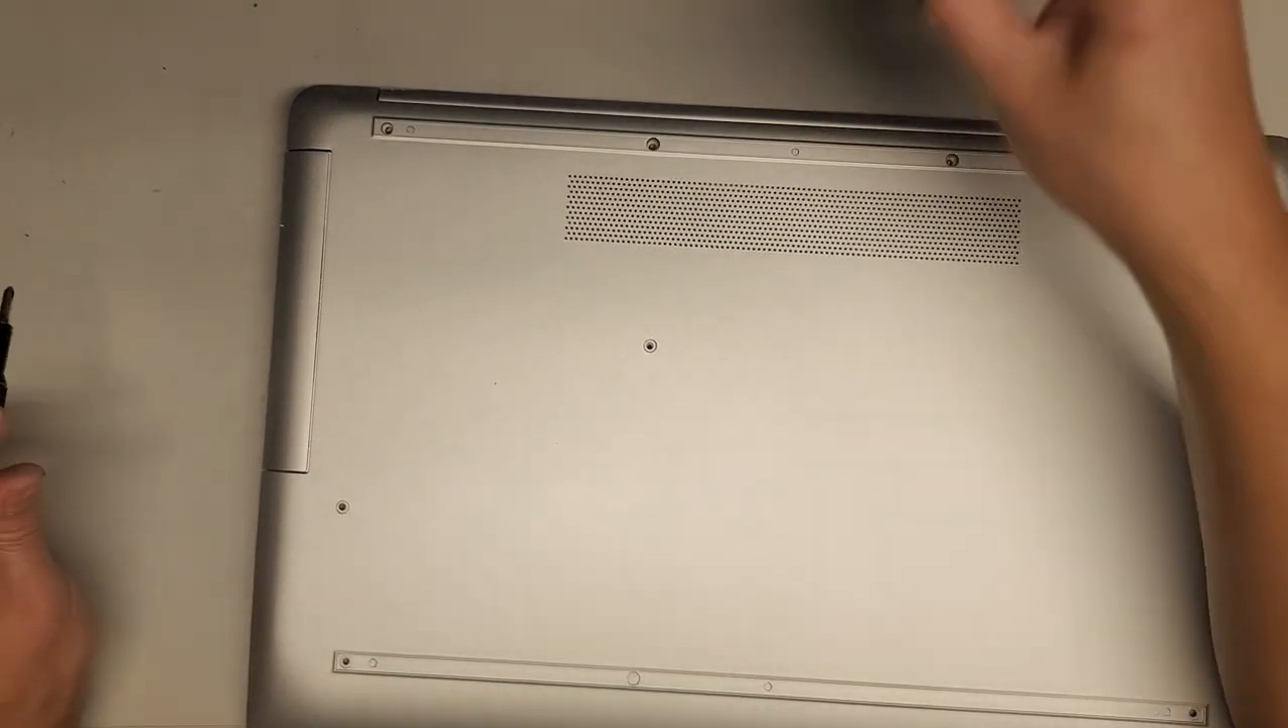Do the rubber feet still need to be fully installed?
Yes.